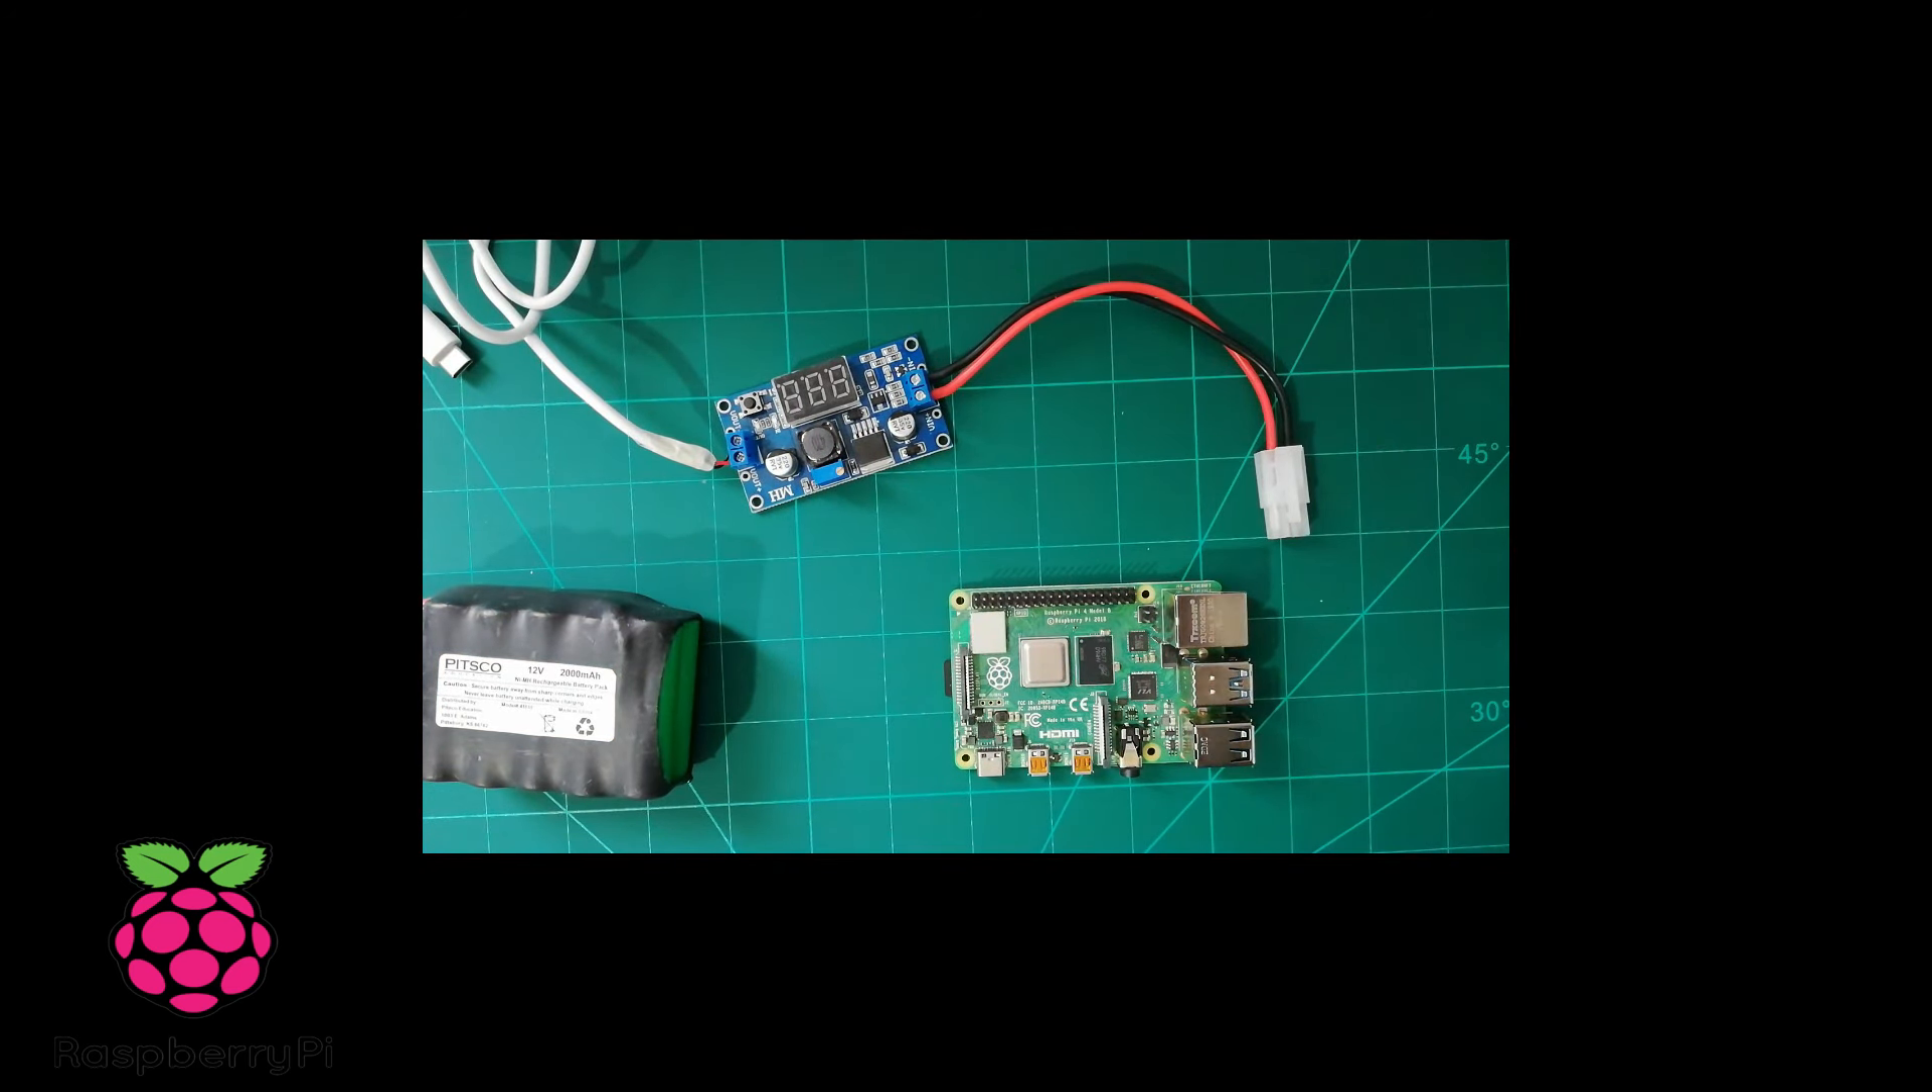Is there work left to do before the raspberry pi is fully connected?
Yes.